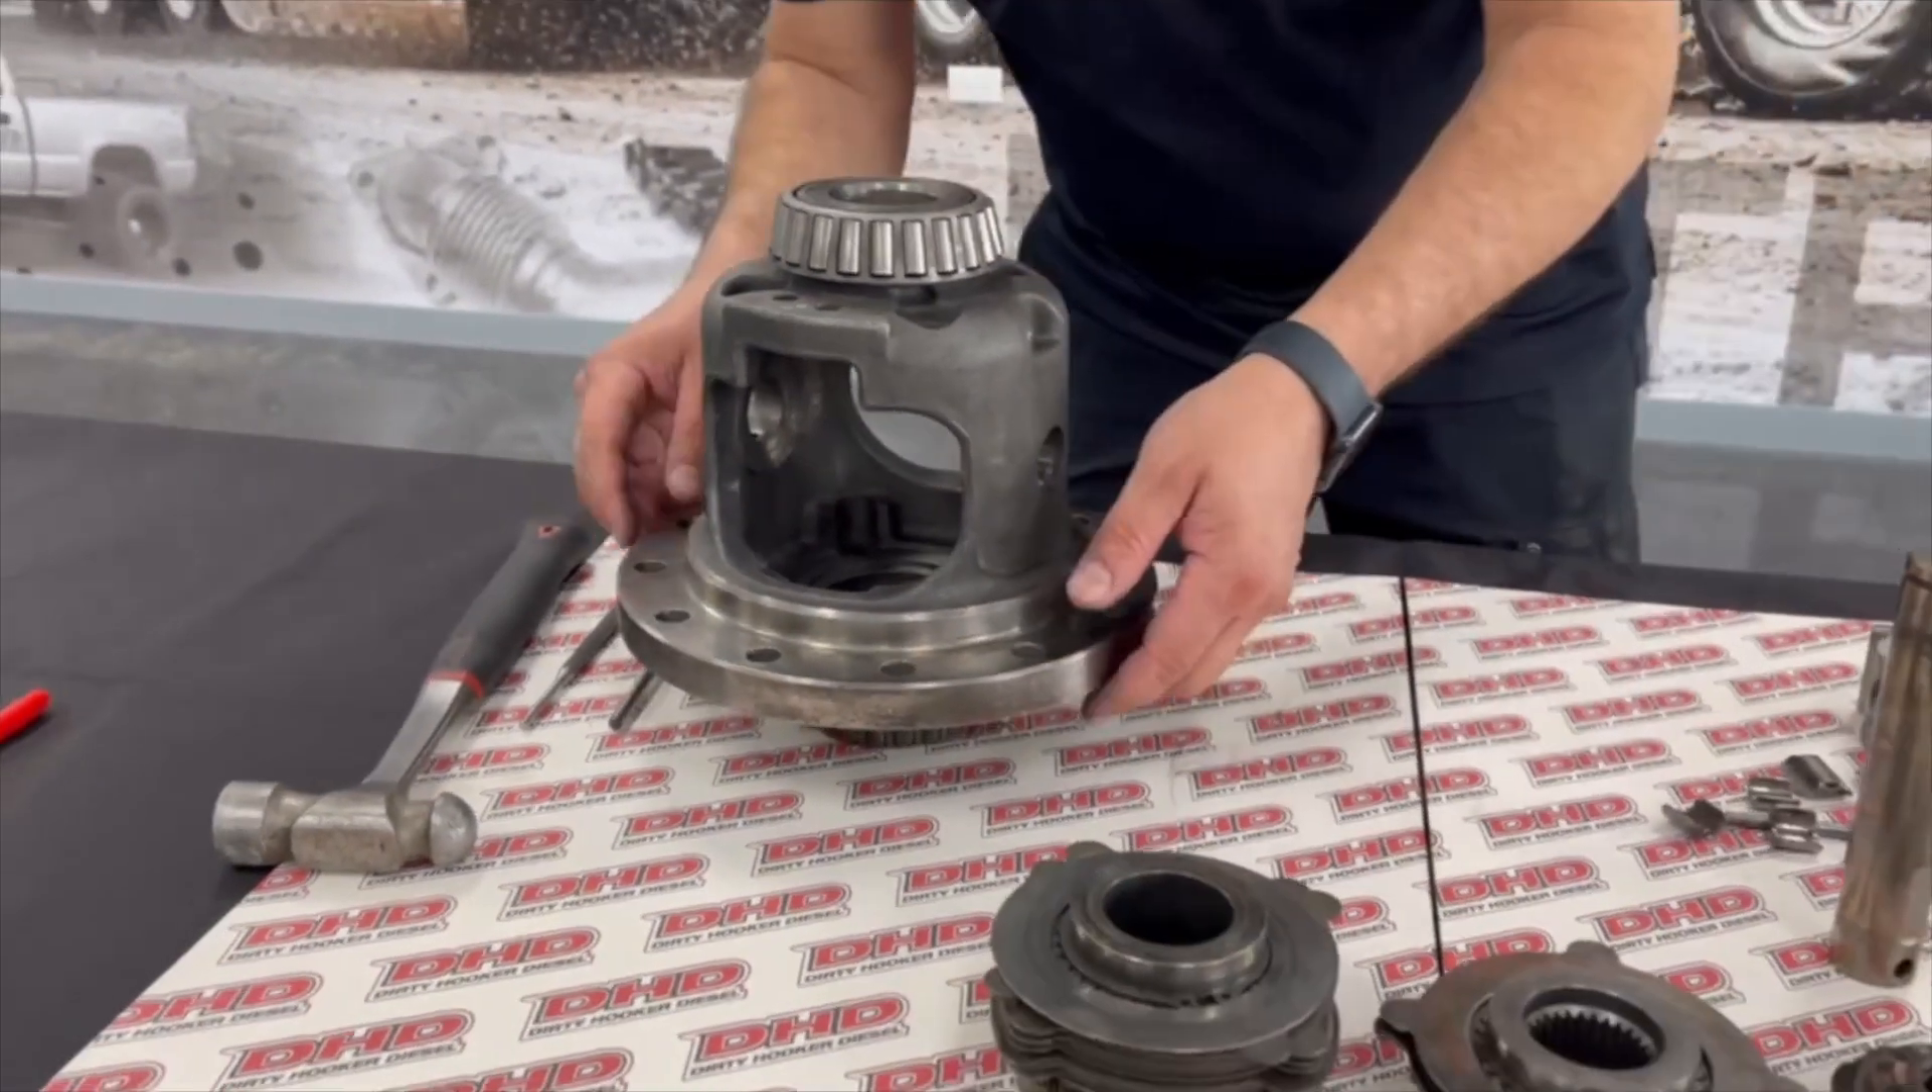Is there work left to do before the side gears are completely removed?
No.